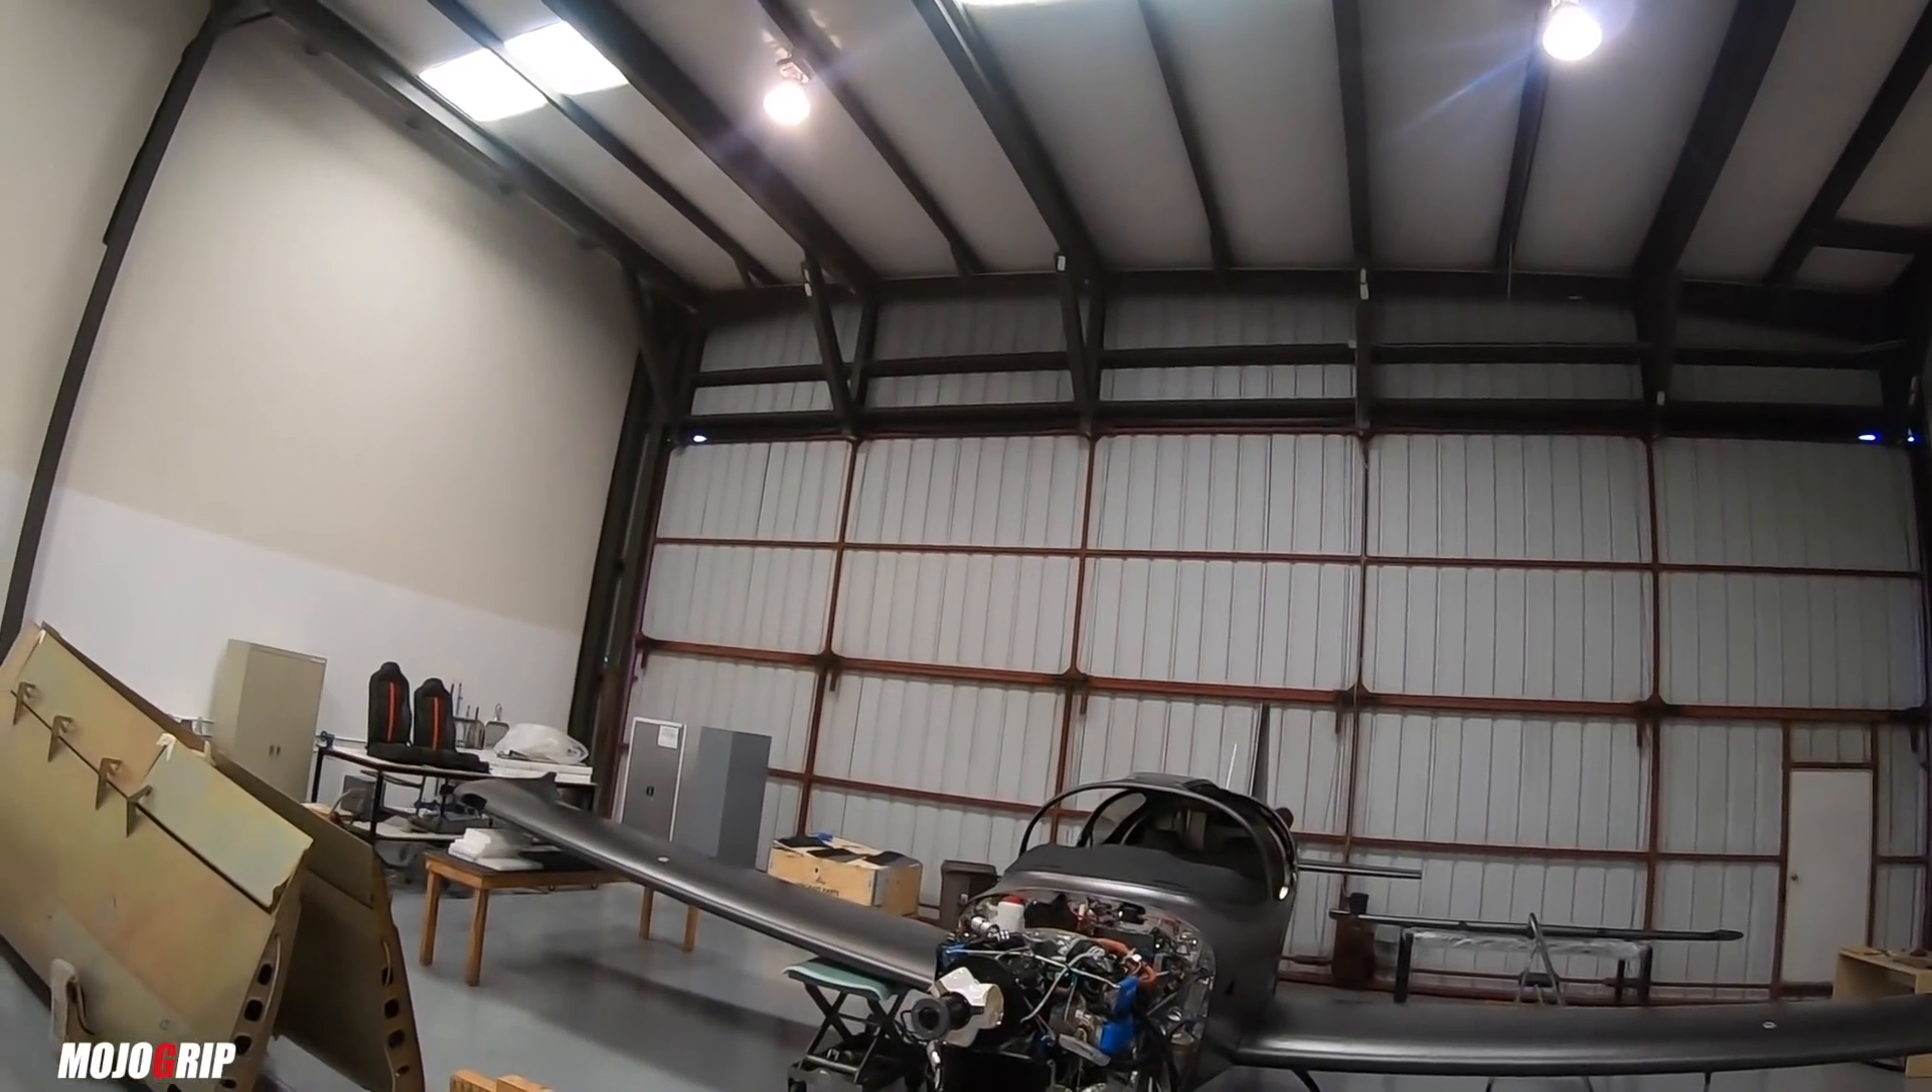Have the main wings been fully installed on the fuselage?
Yes.